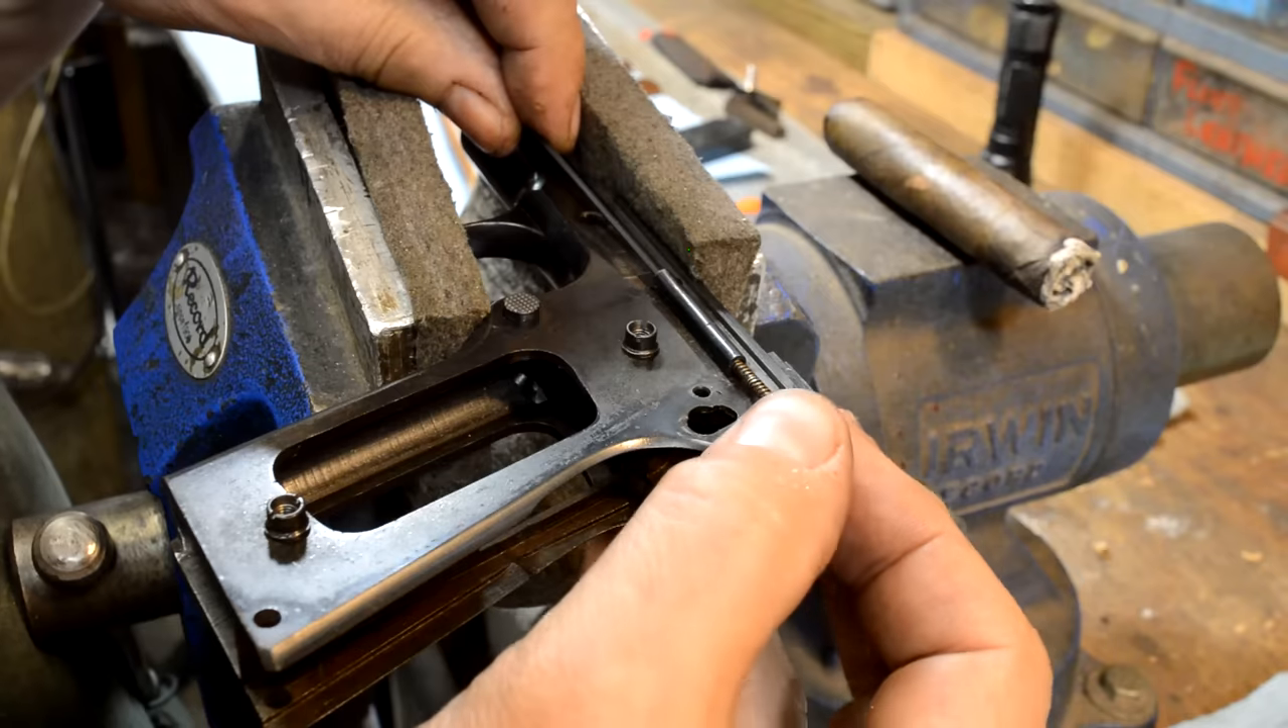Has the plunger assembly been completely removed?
No.